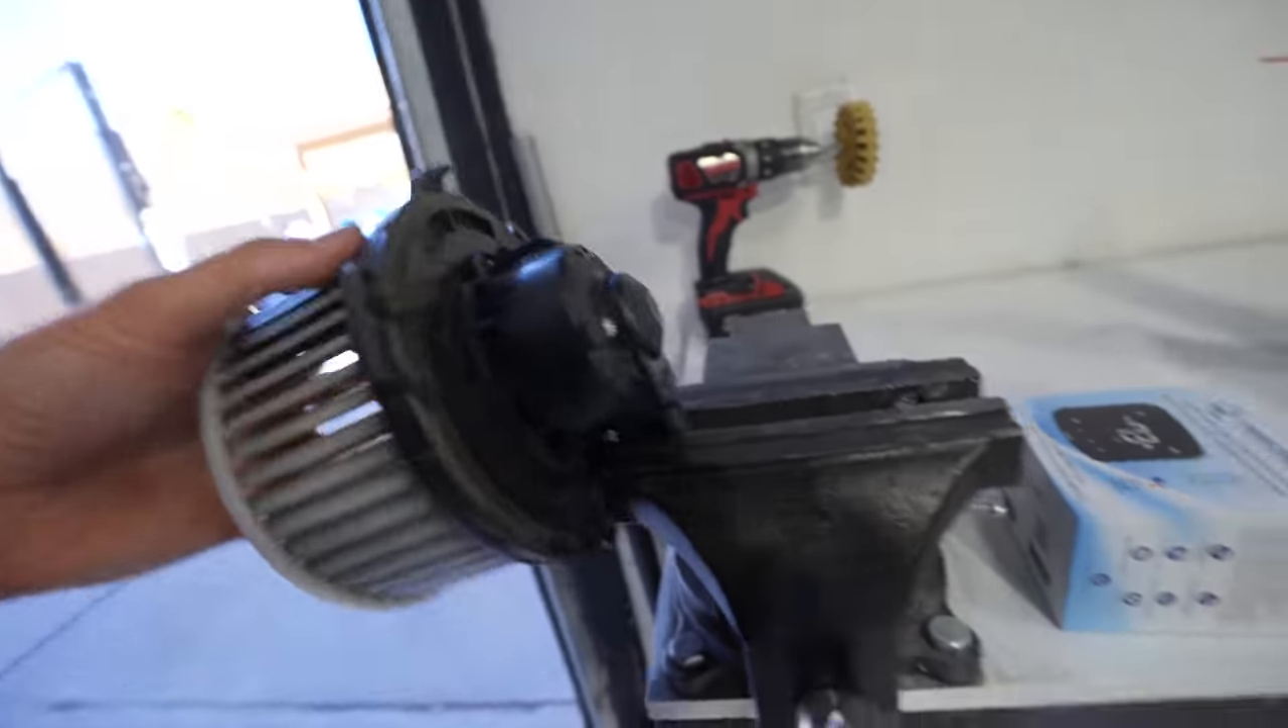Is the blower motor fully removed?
Yes.